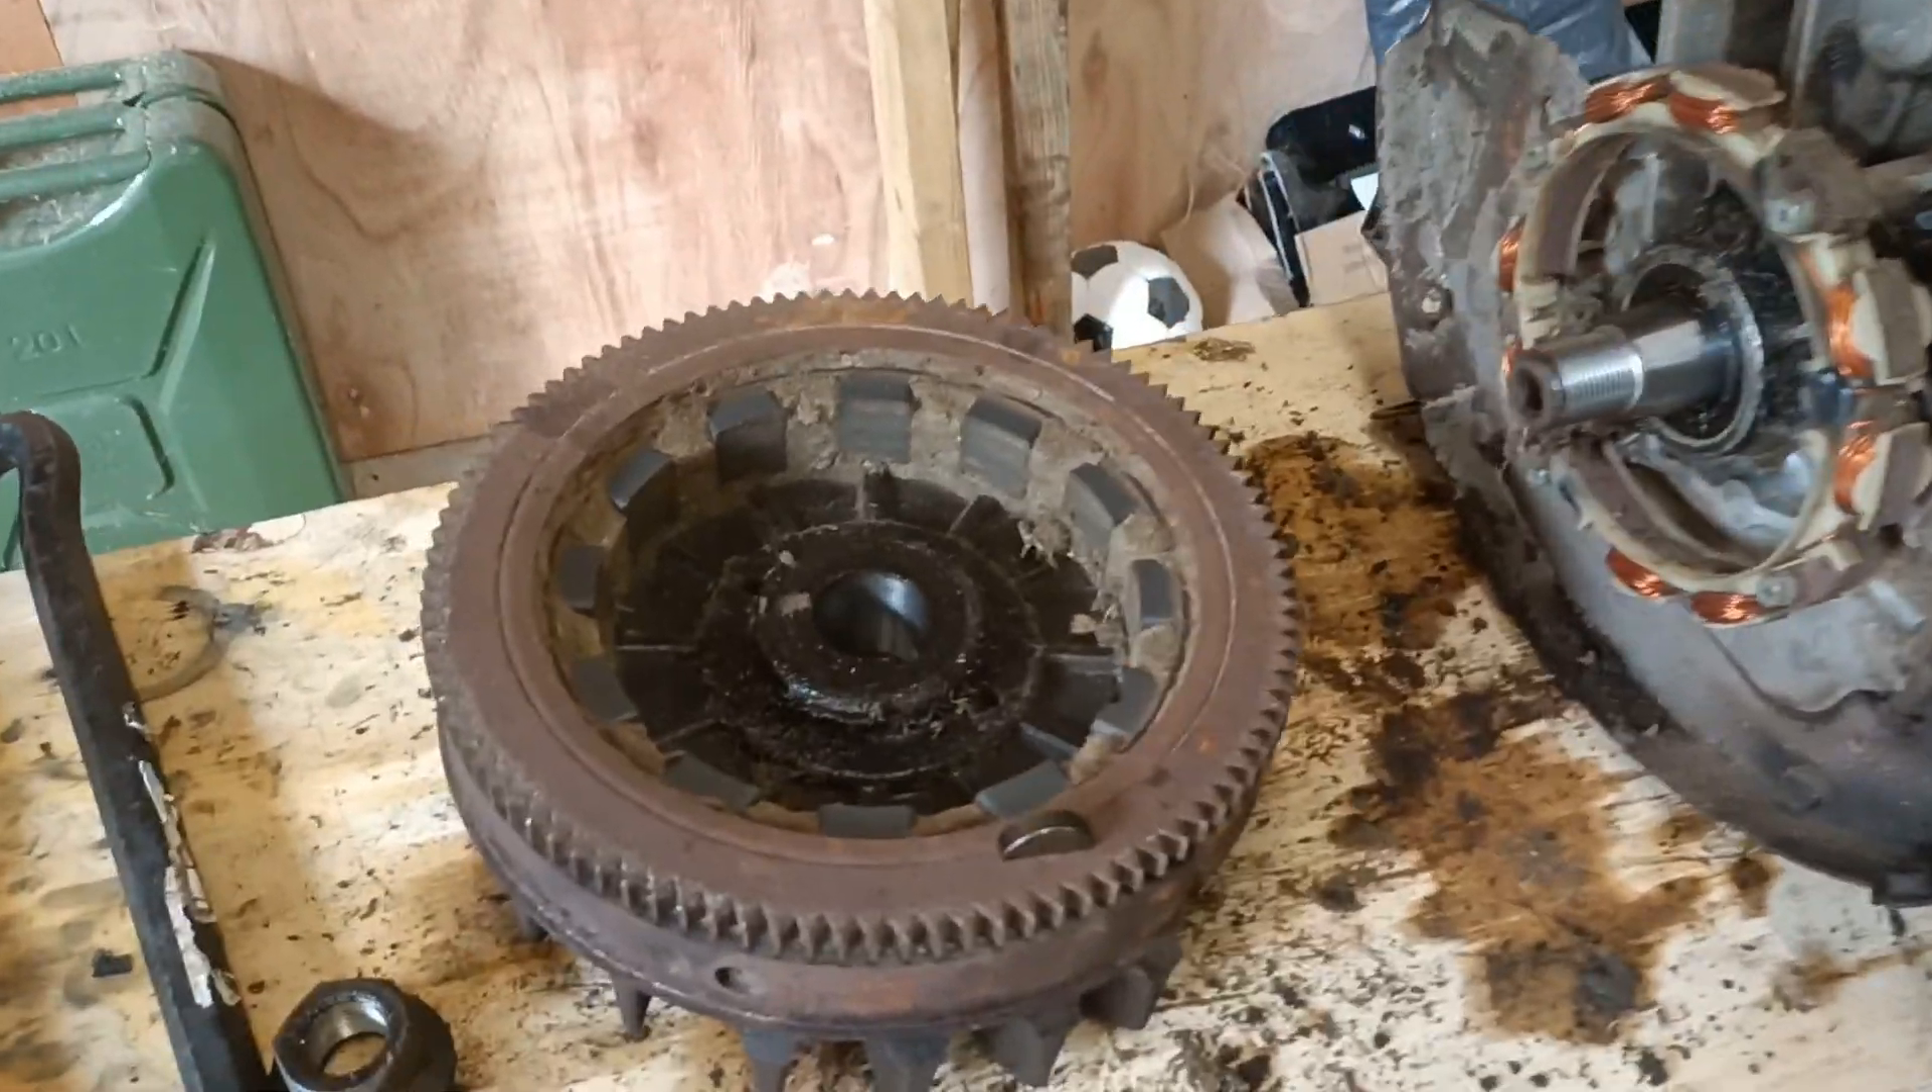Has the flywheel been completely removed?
Yes.